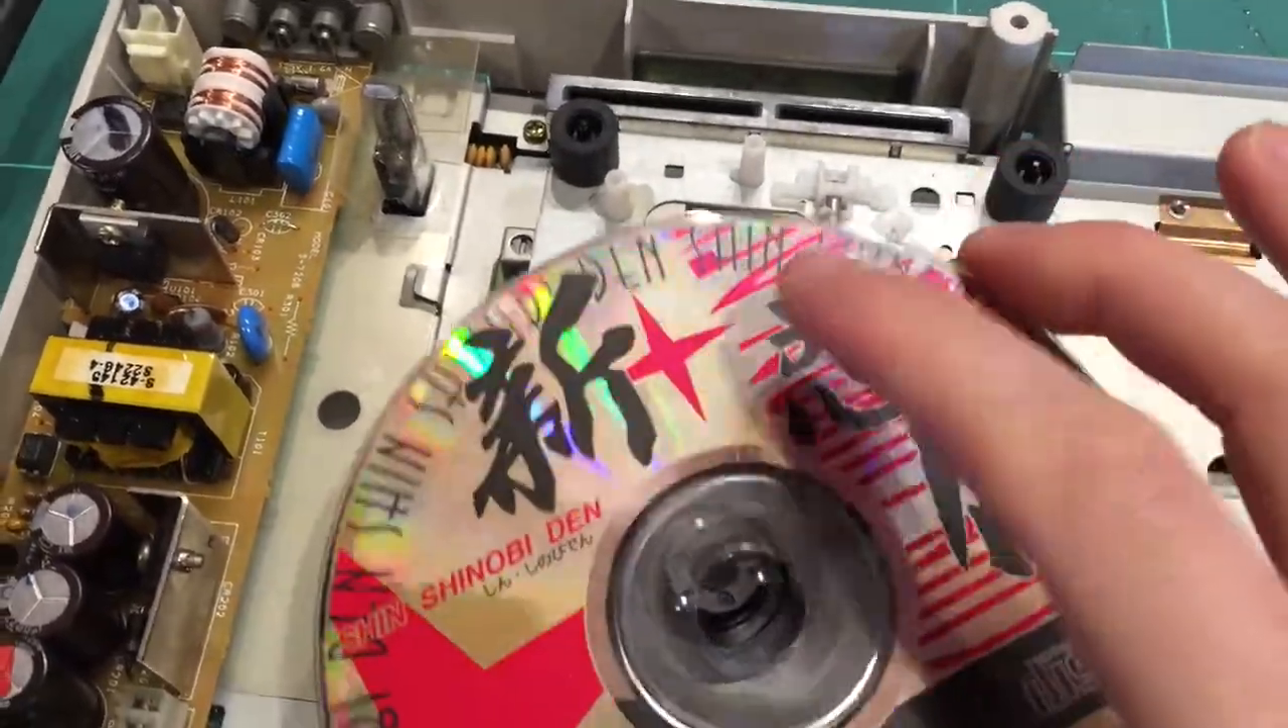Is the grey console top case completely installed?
No.